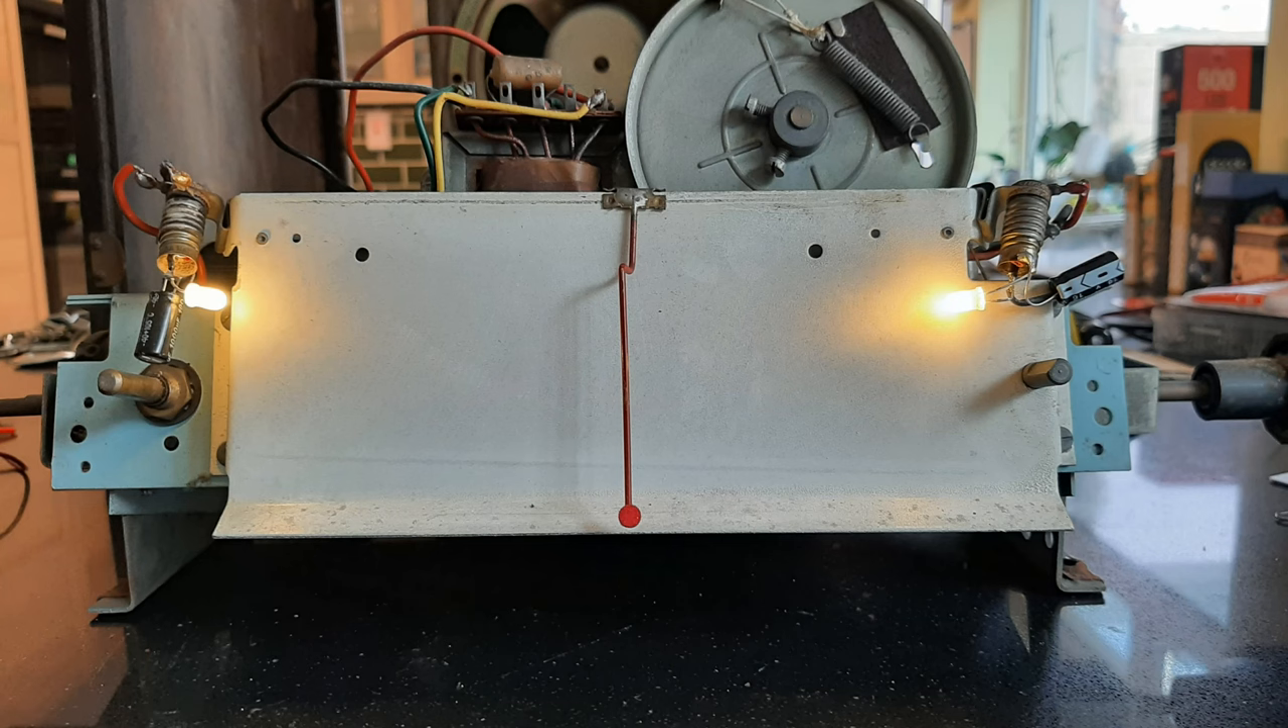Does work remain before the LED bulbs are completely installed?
No.